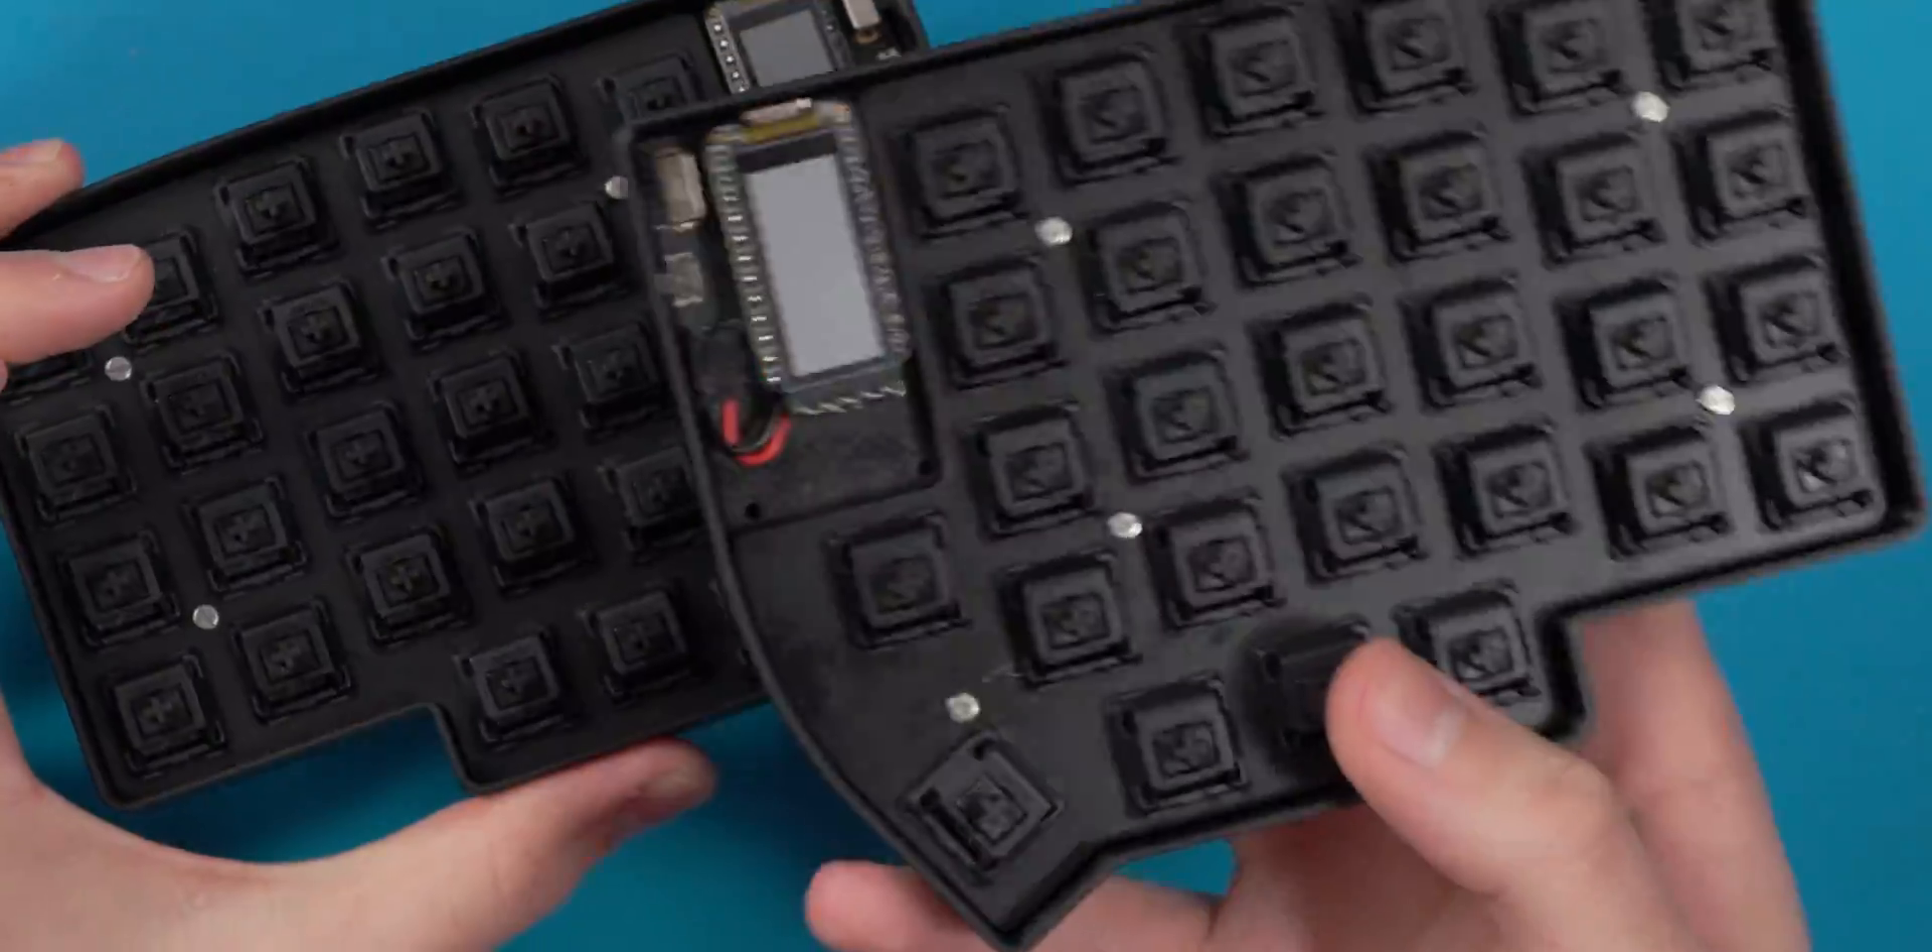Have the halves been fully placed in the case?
Yes.